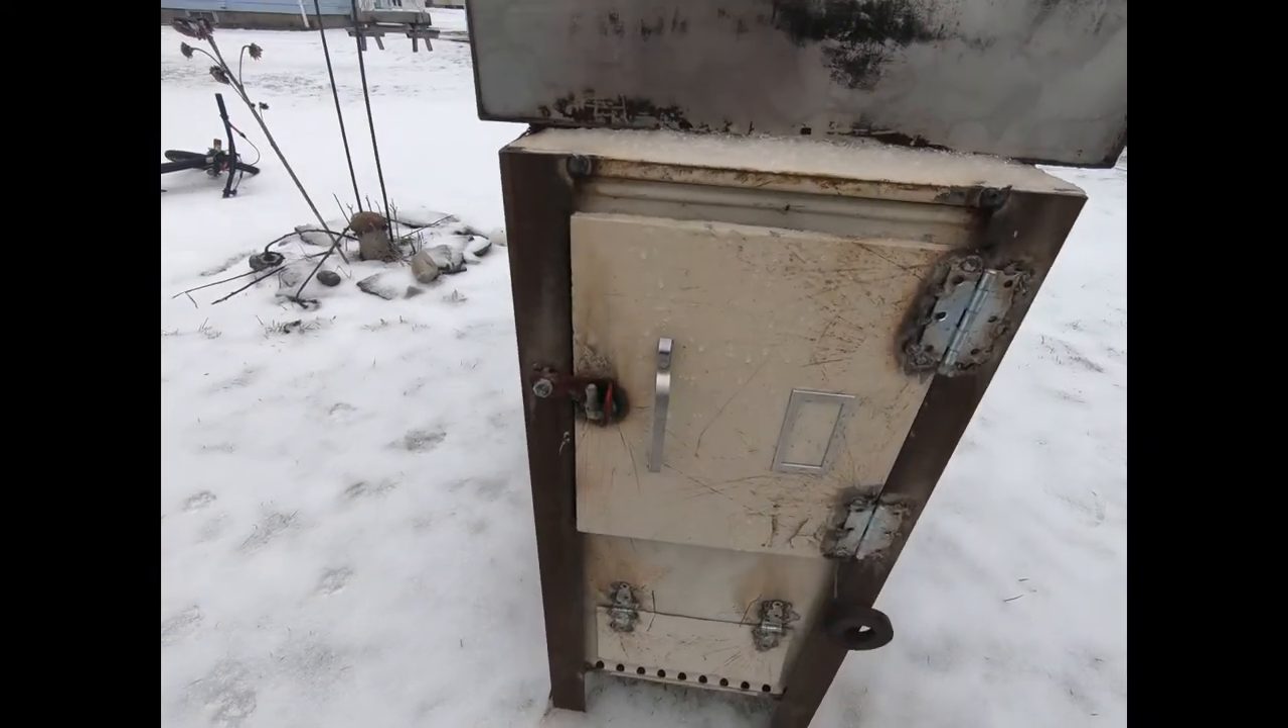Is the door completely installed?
Yes.